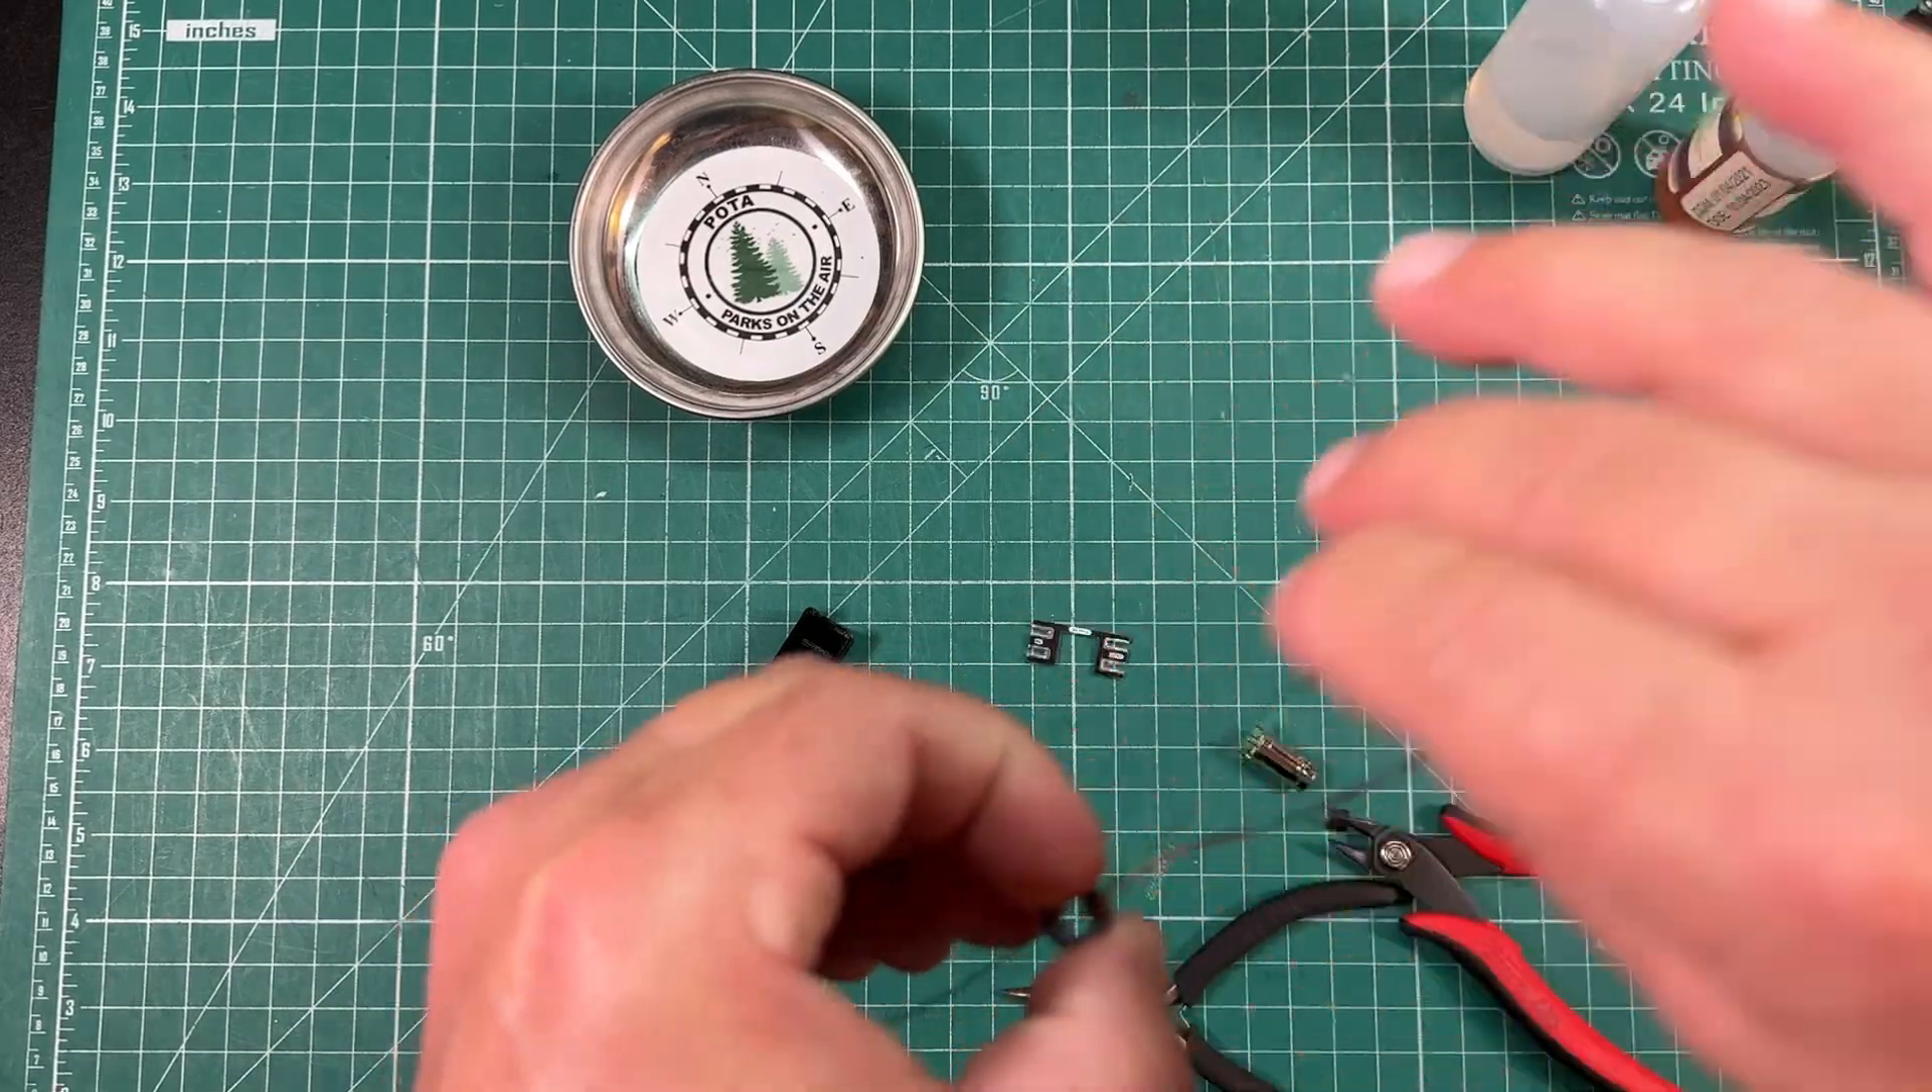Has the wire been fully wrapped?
No.